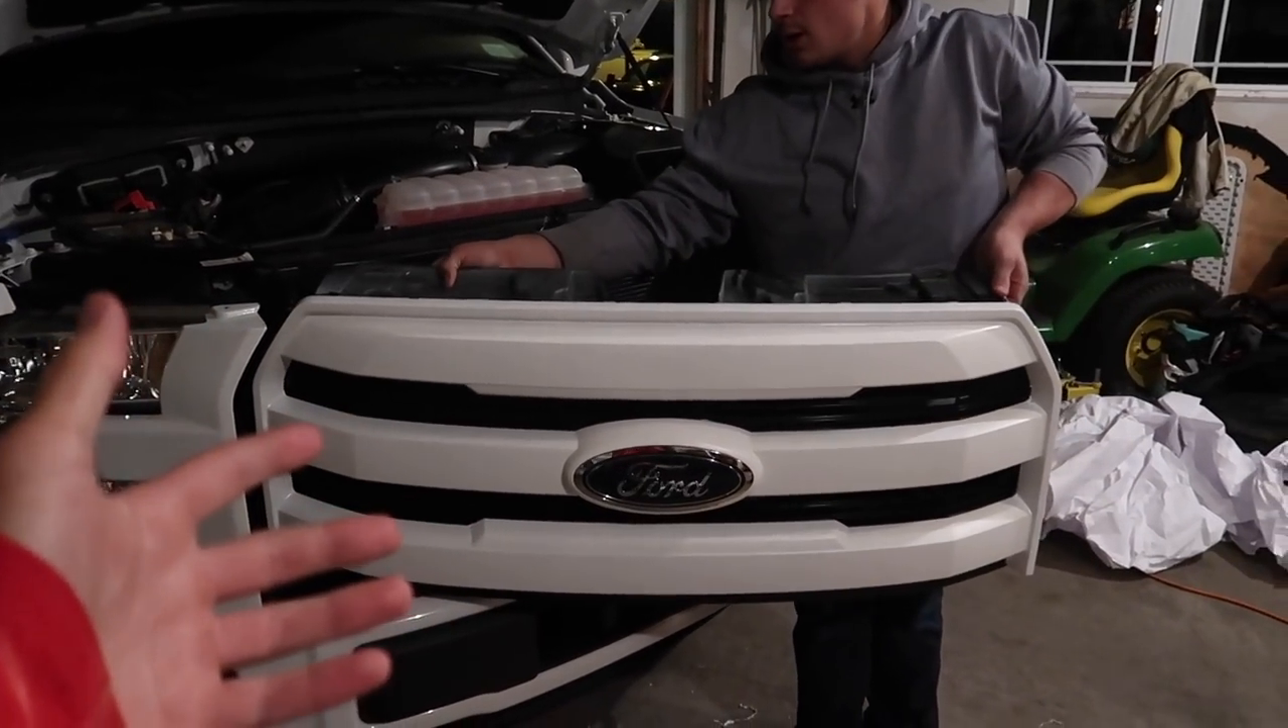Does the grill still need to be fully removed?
No.